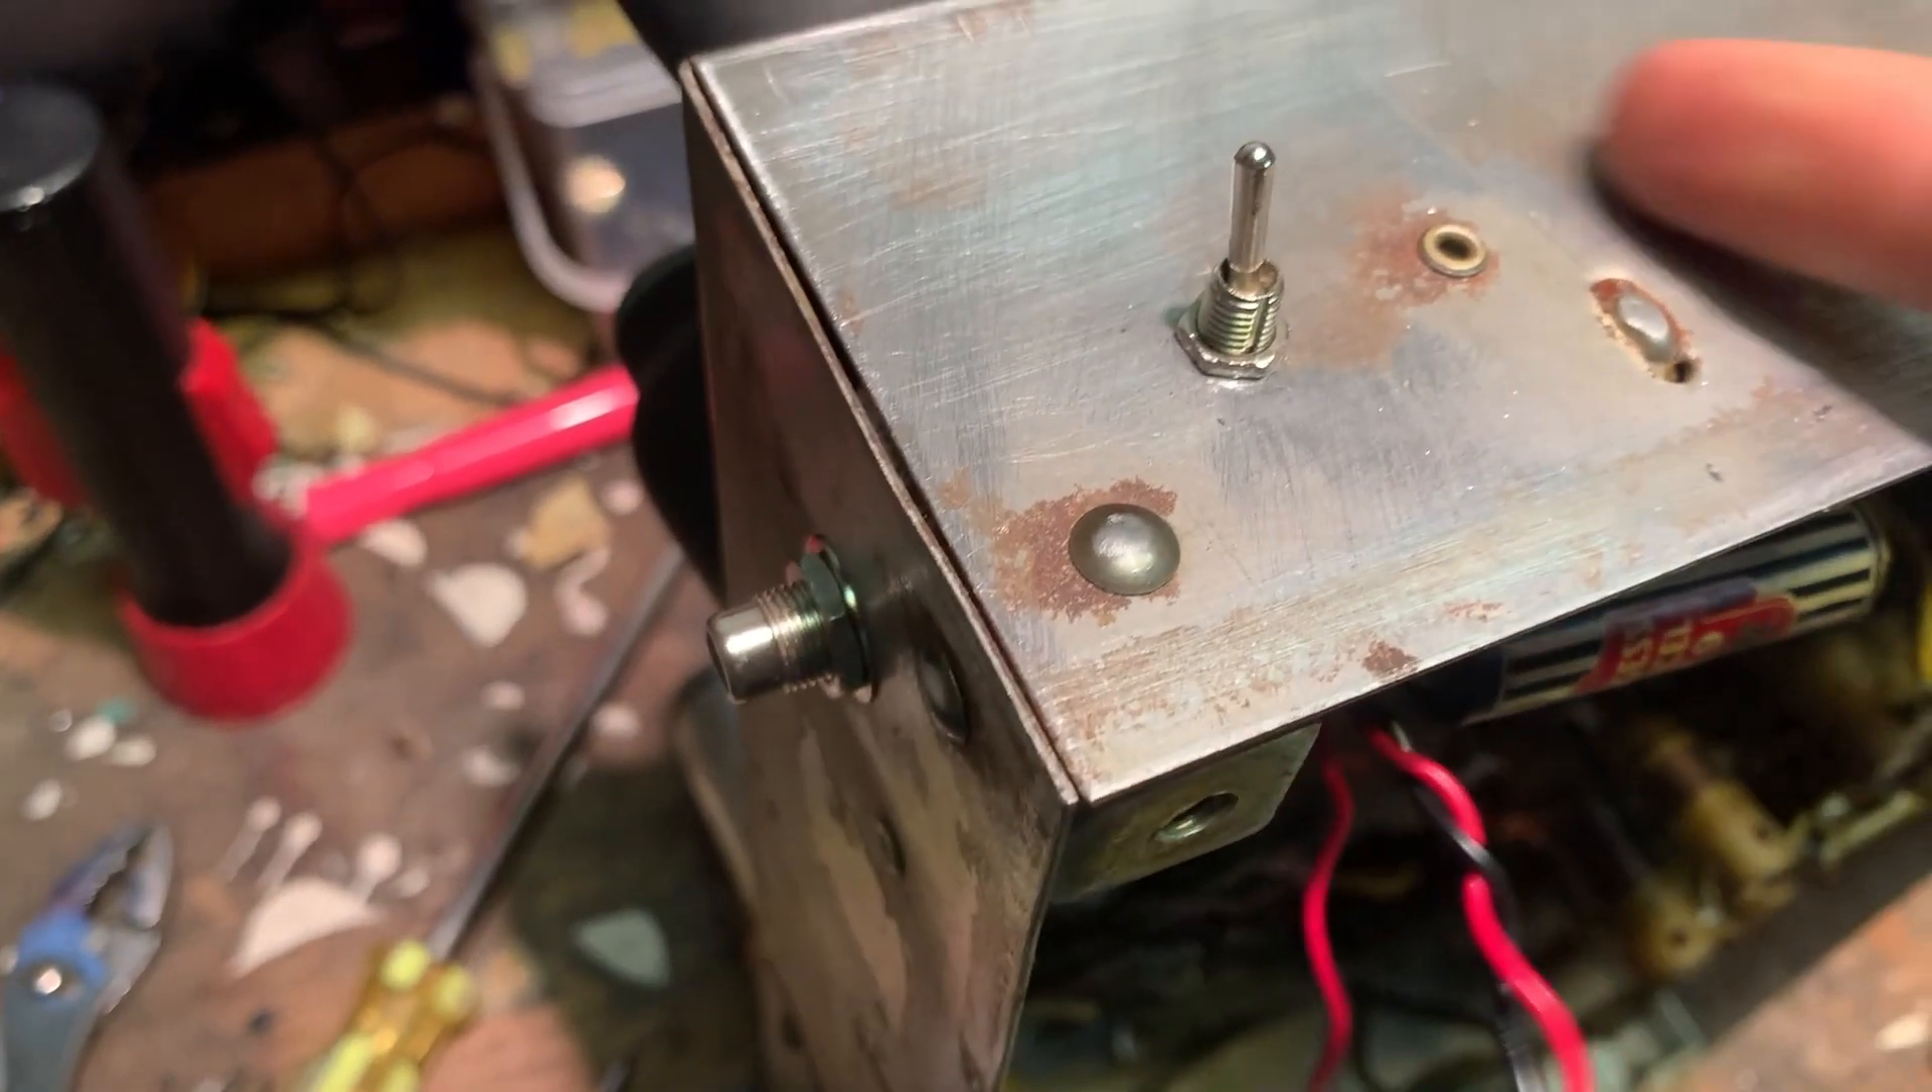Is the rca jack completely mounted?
Yes.